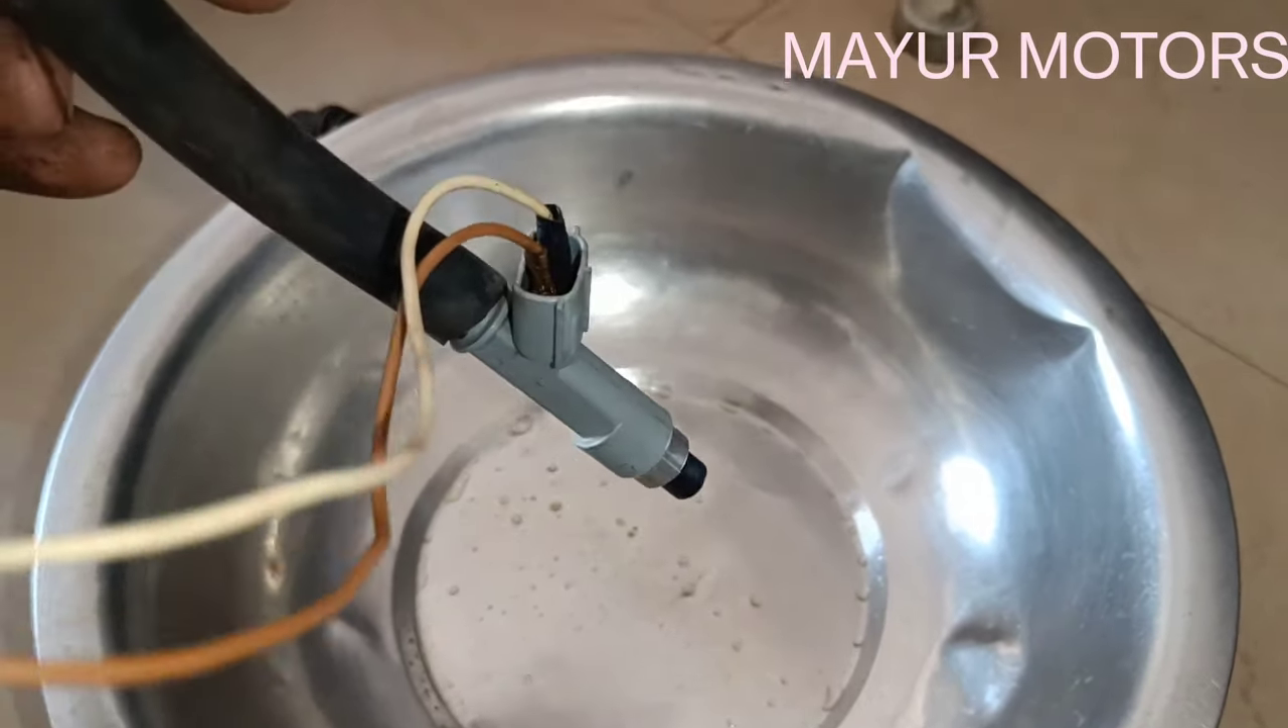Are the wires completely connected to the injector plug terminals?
Yes.